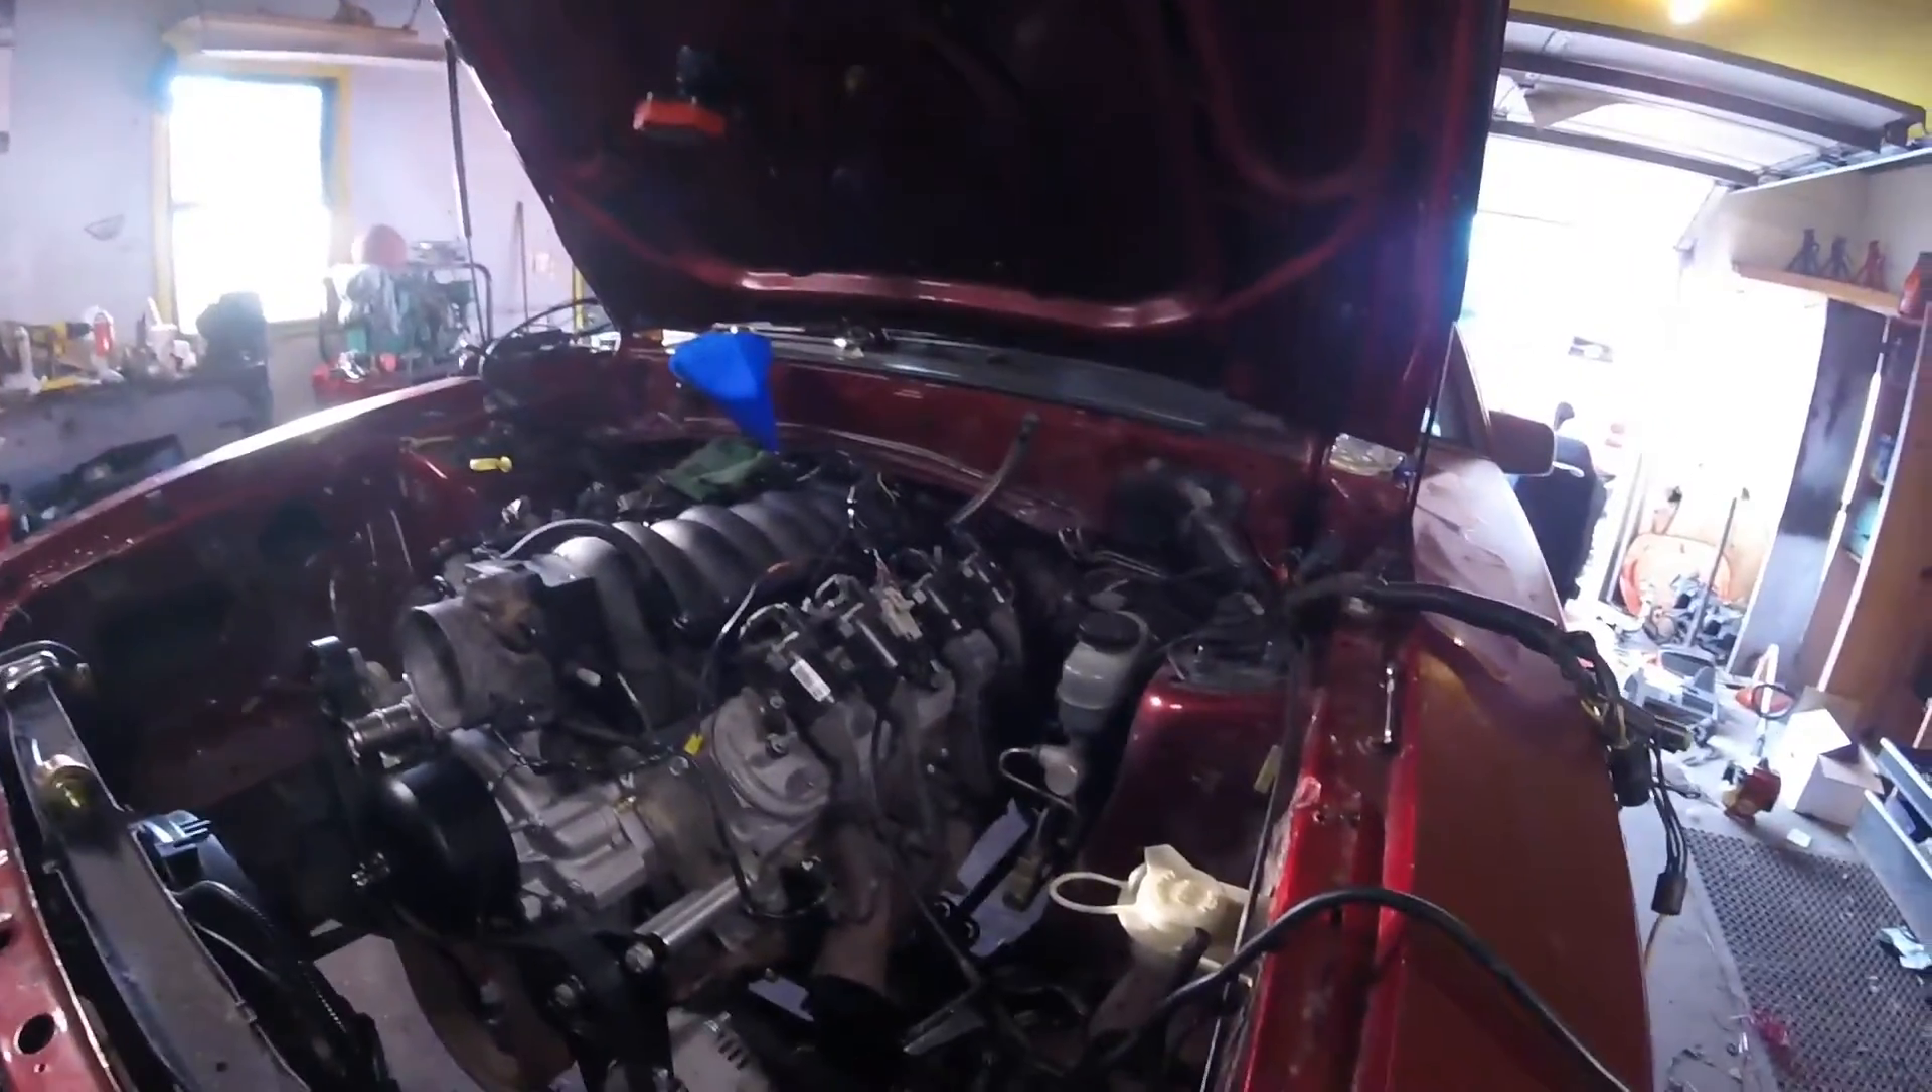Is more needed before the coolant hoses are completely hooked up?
Yes.